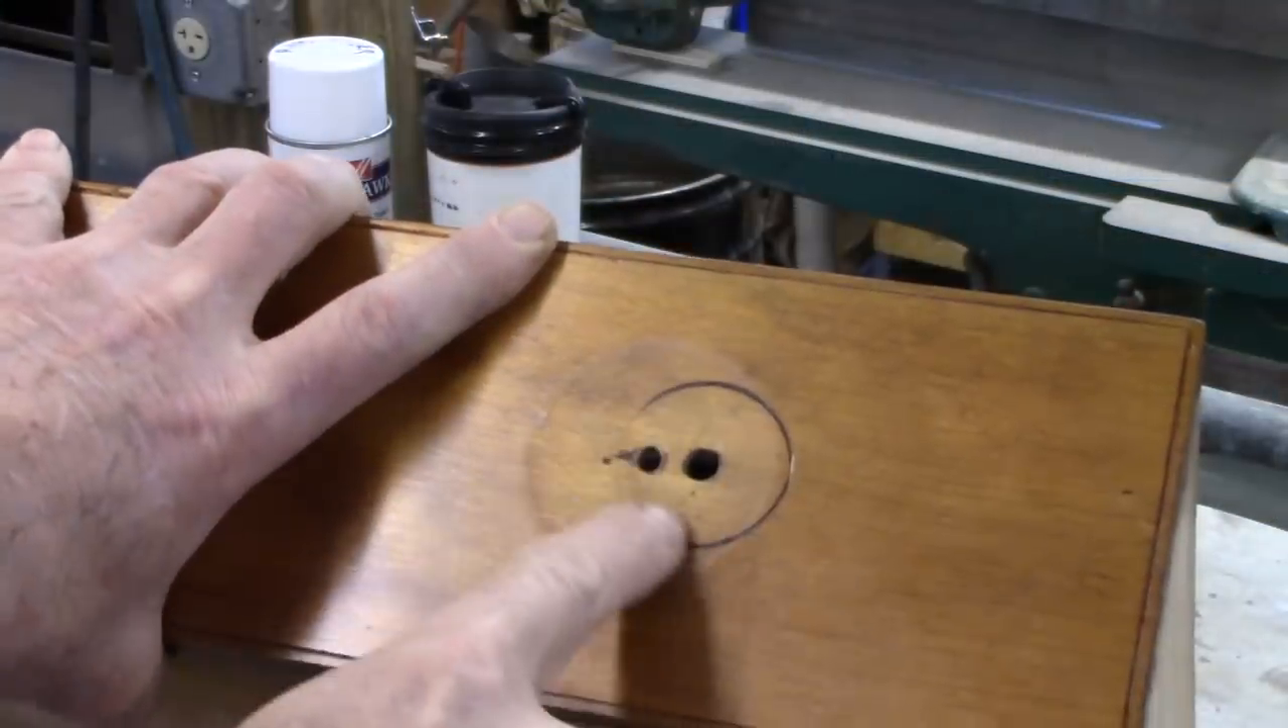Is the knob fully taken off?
Yes.